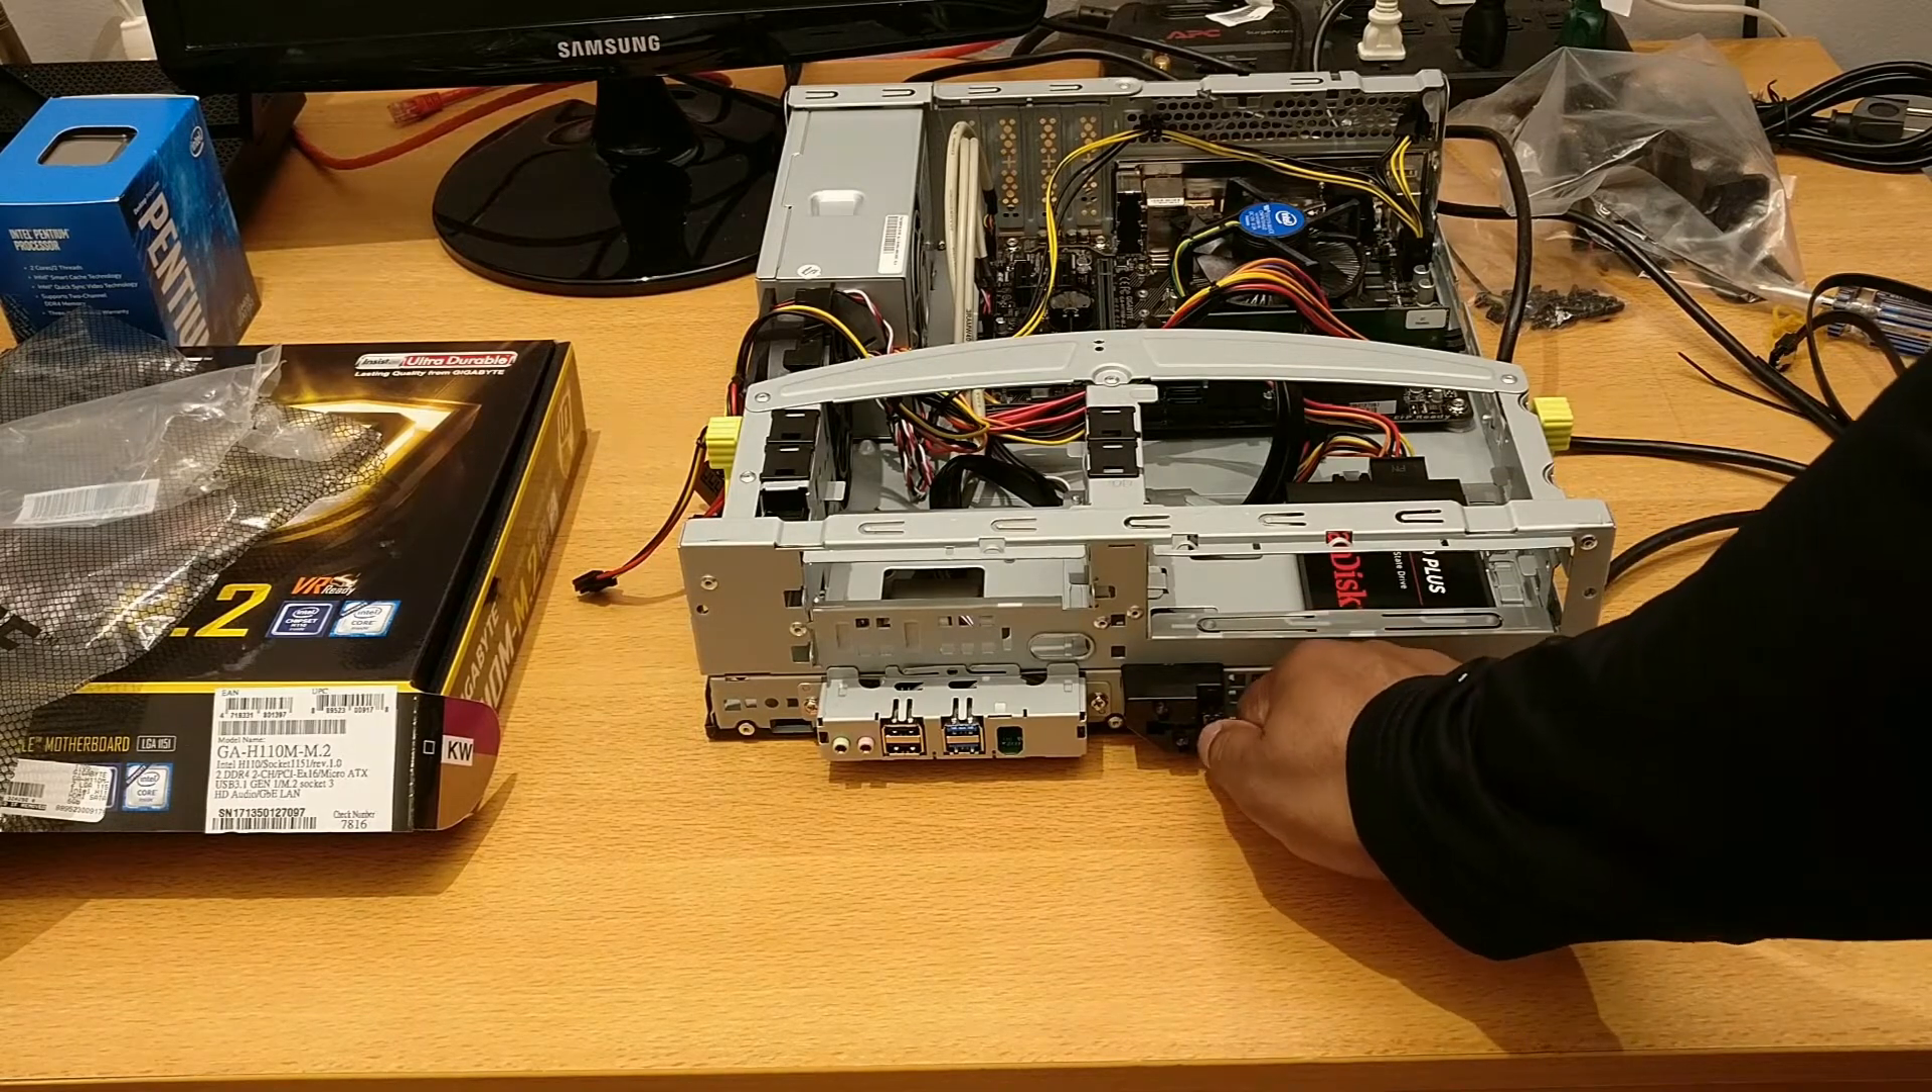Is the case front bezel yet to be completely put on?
Yes.